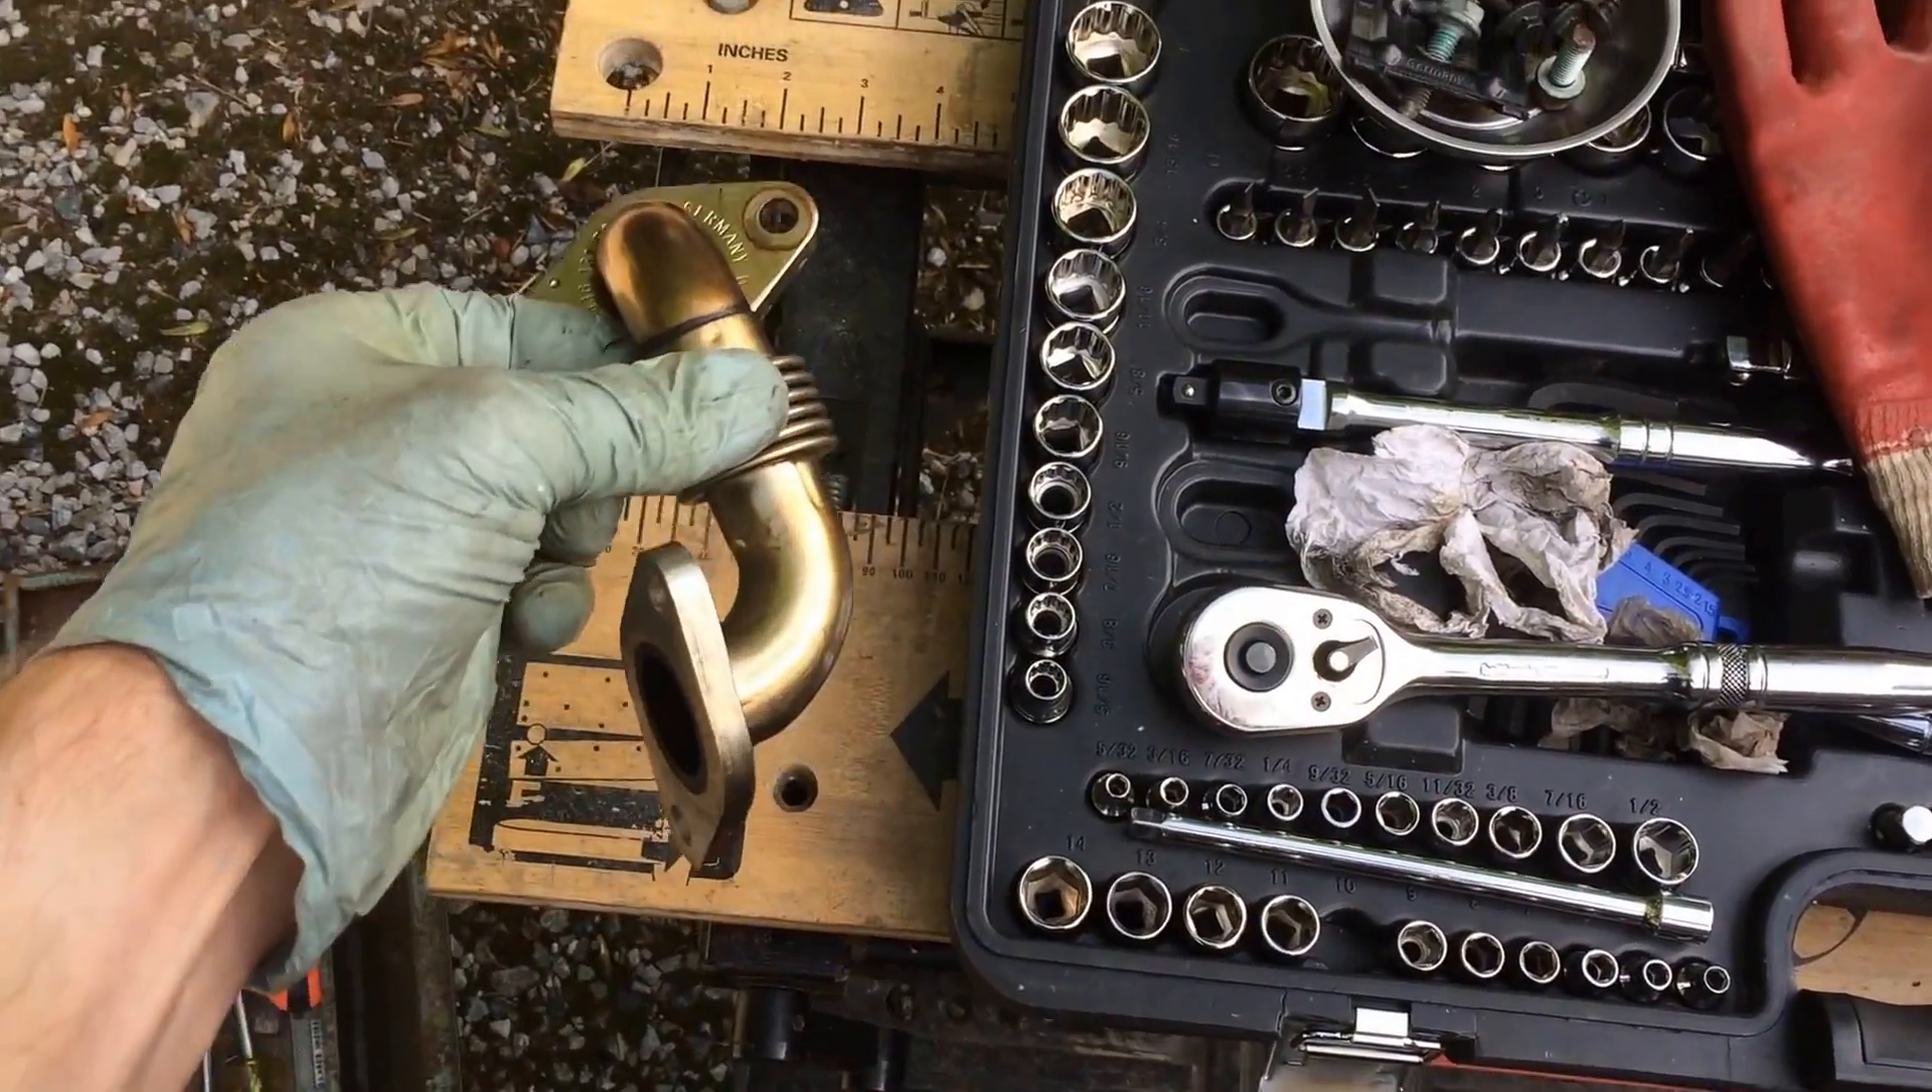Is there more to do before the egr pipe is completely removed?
No.